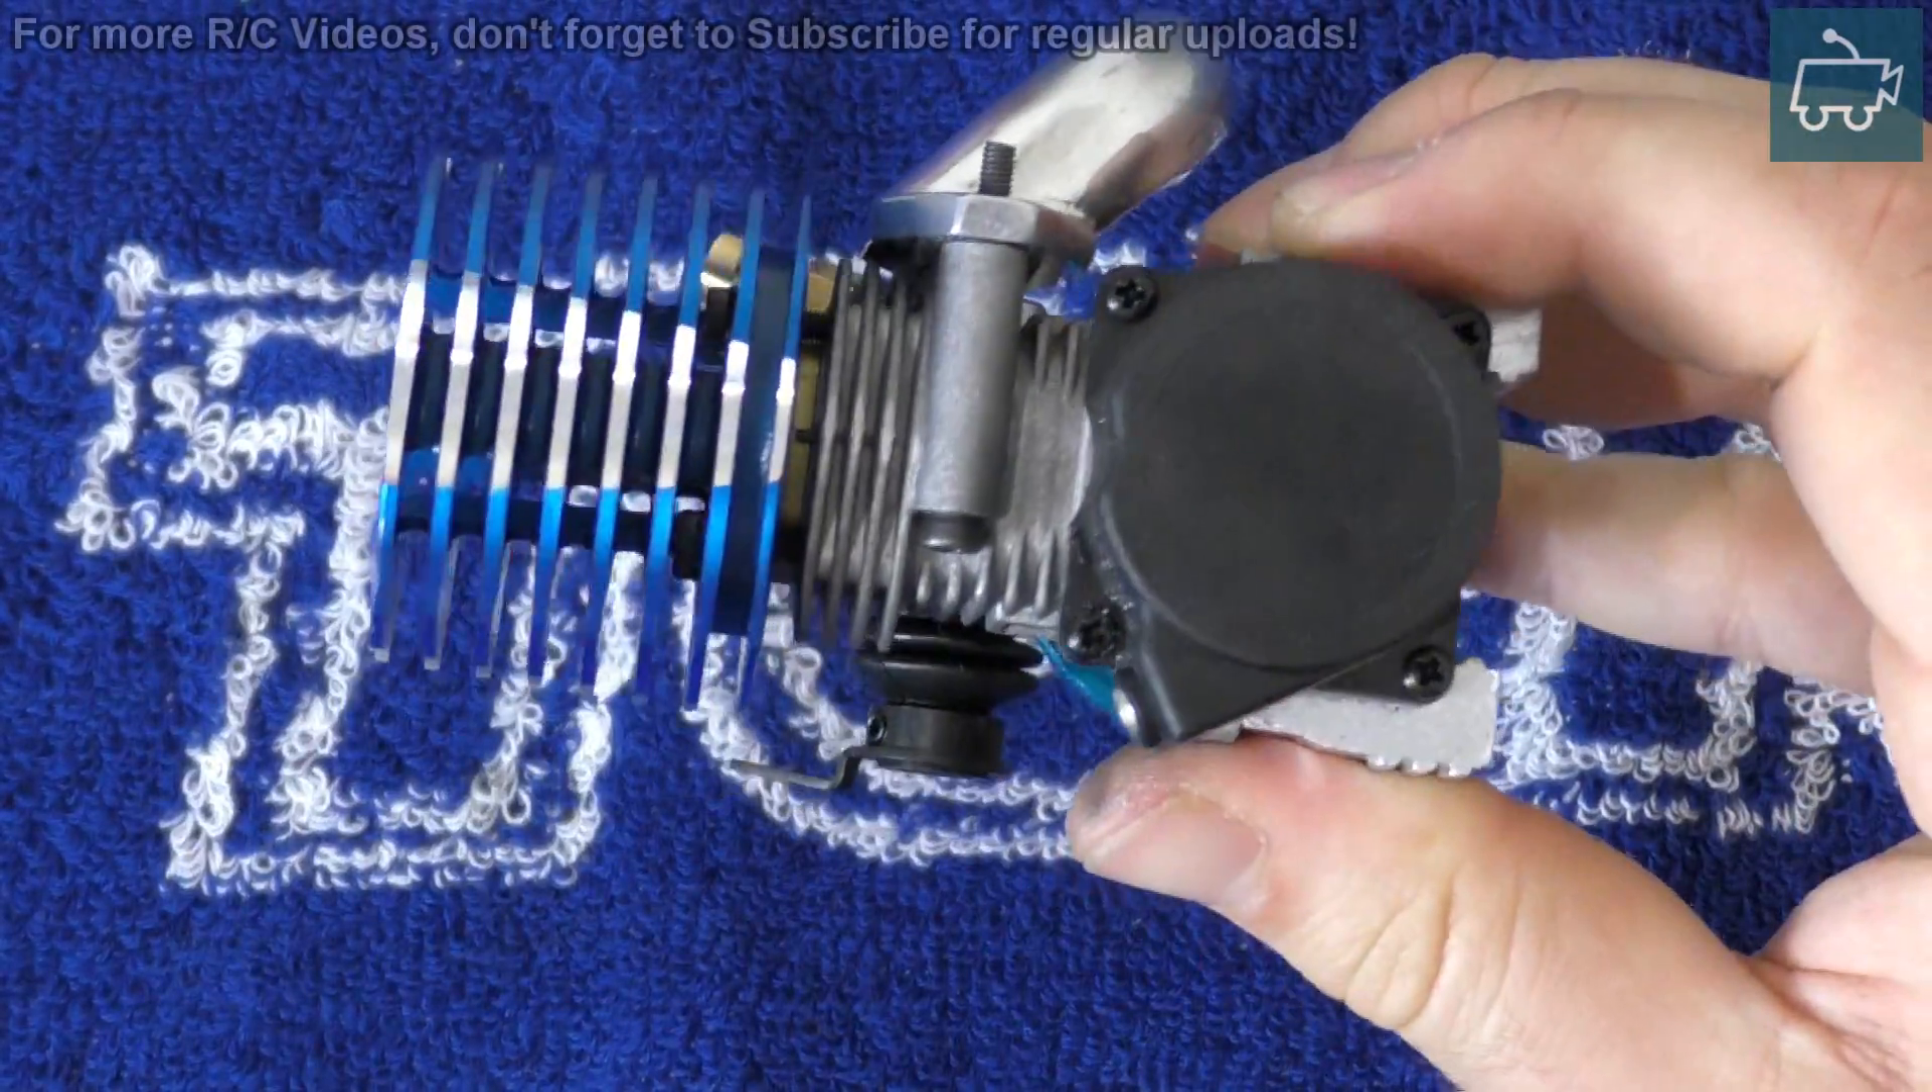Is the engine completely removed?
Yes.